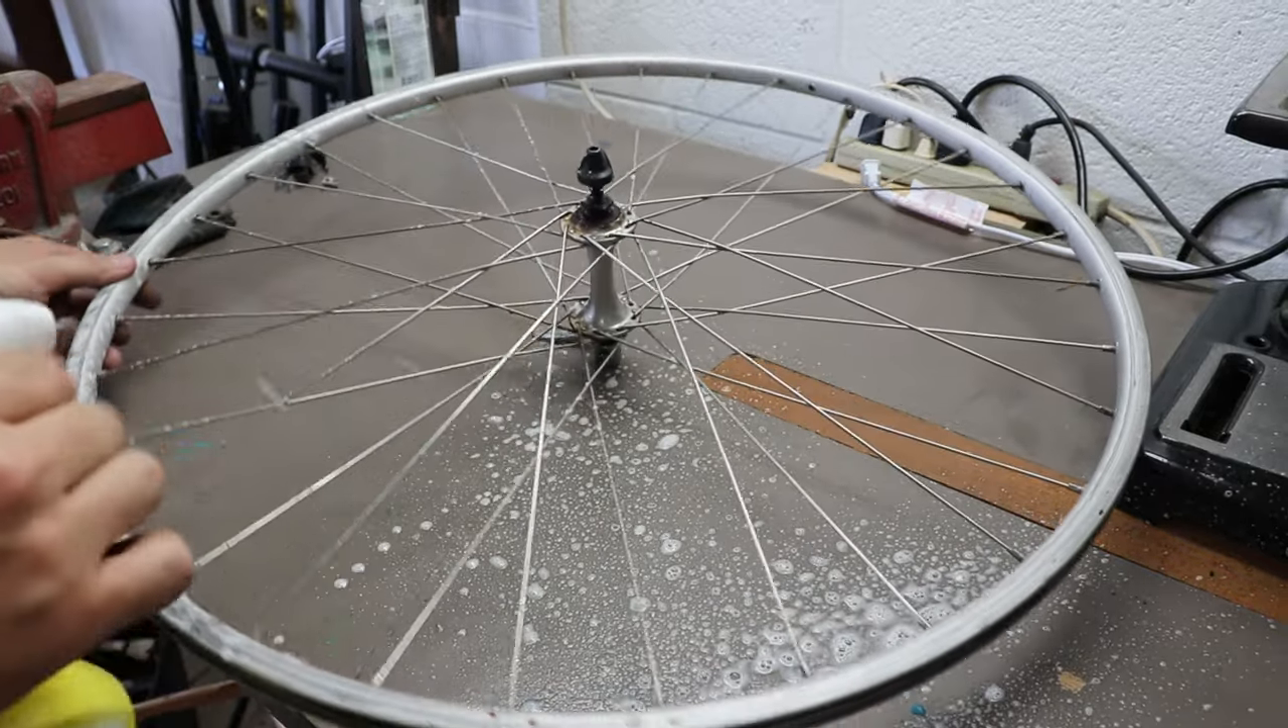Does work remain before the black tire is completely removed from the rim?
No.